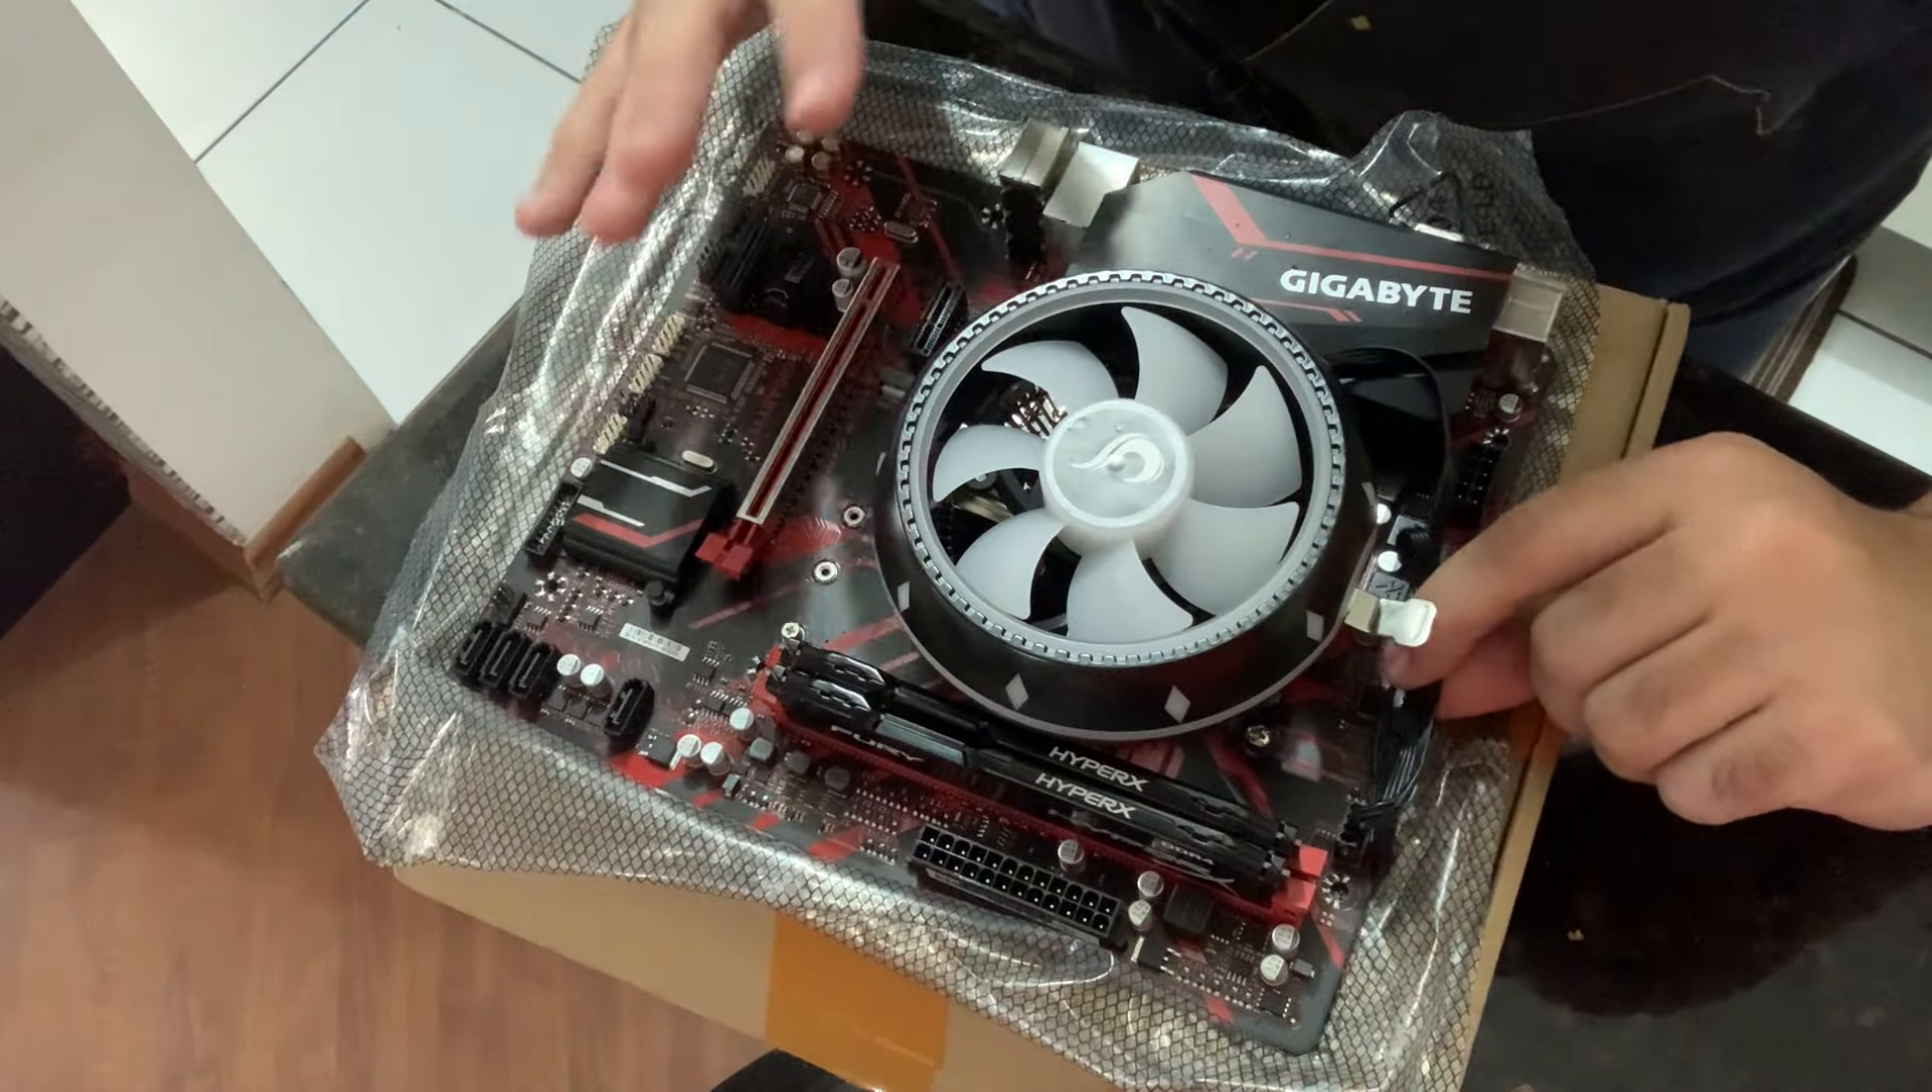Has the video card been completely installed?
No.